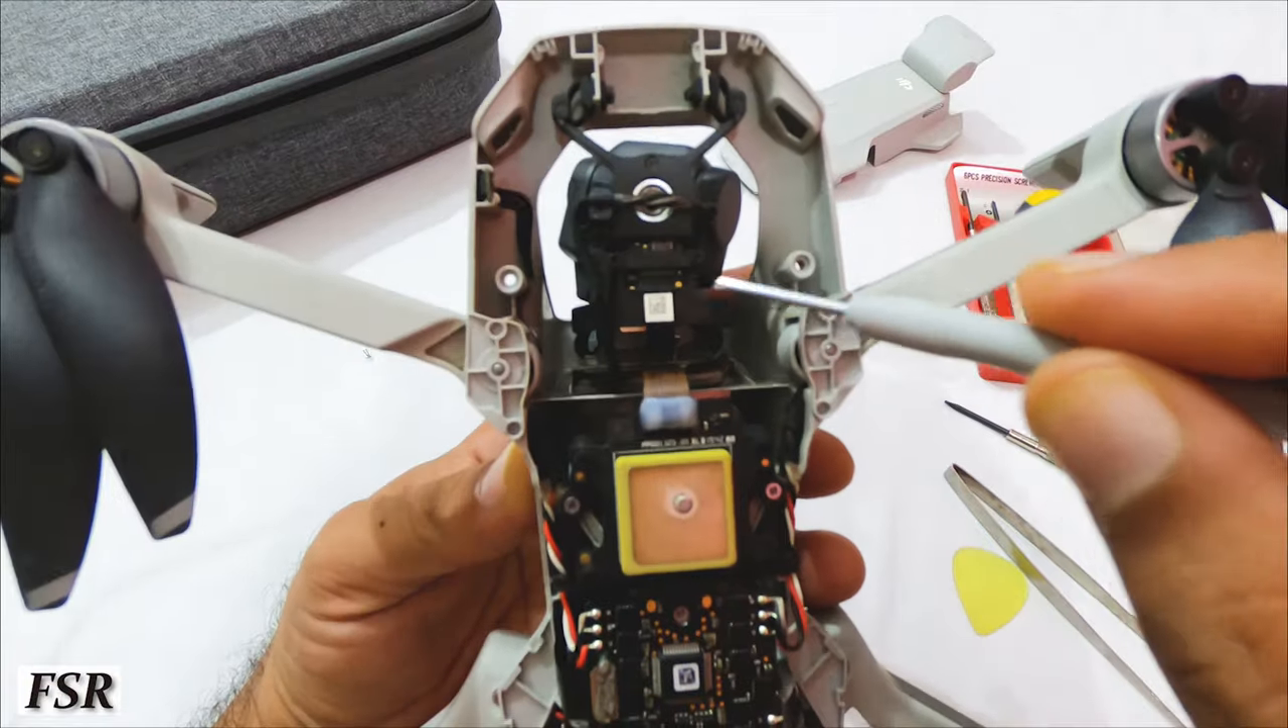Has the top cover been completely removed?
Yes.